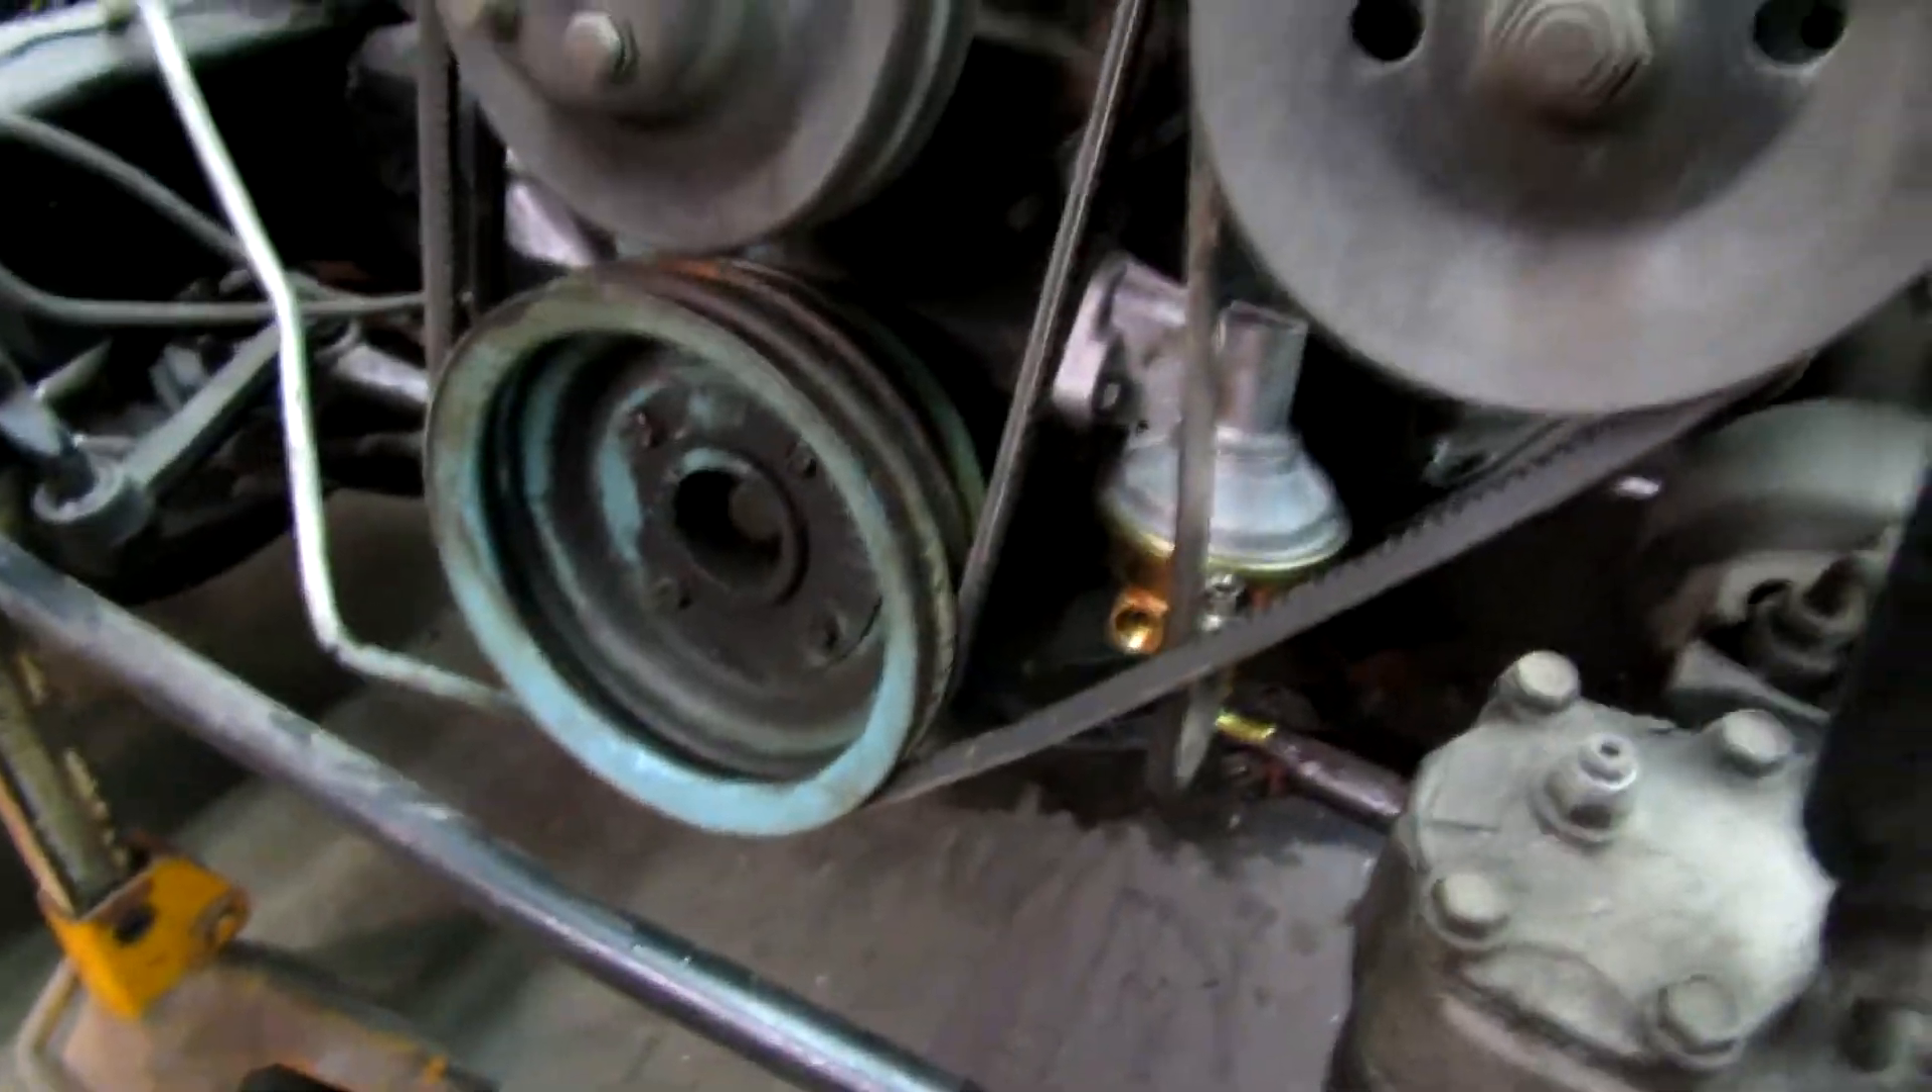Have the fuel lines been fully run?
No.